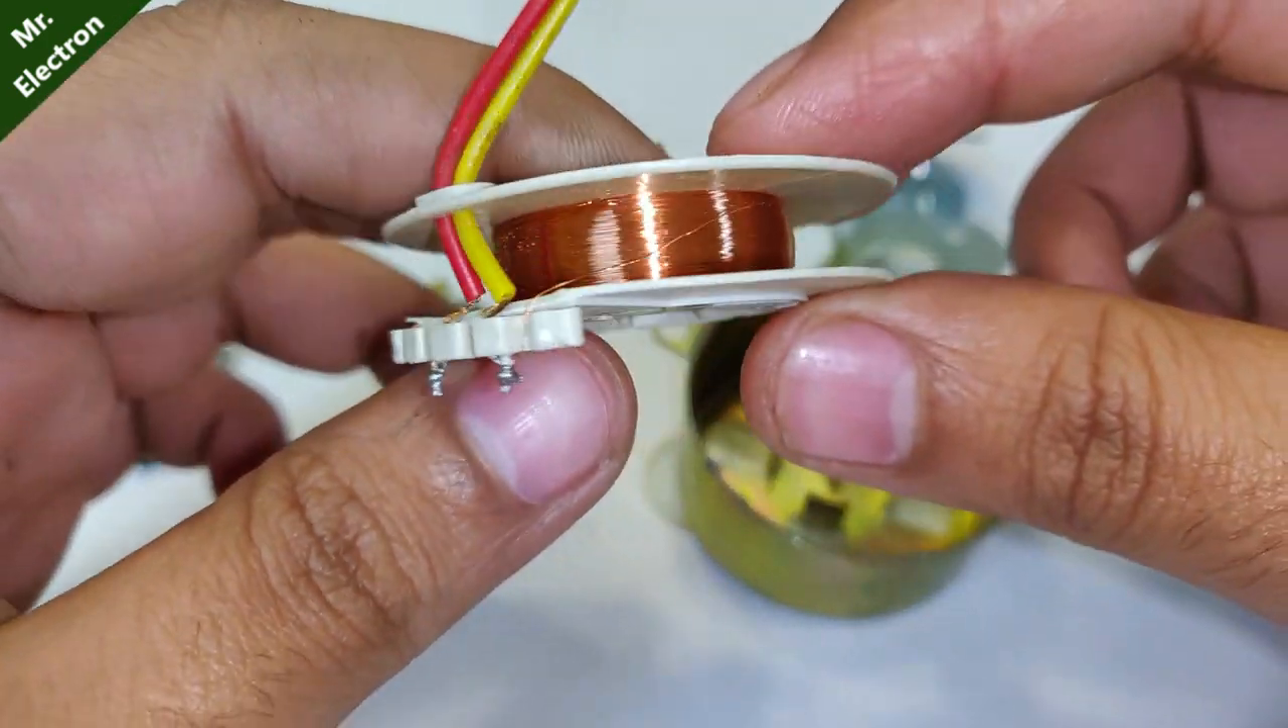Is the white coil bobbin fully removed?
Yes.